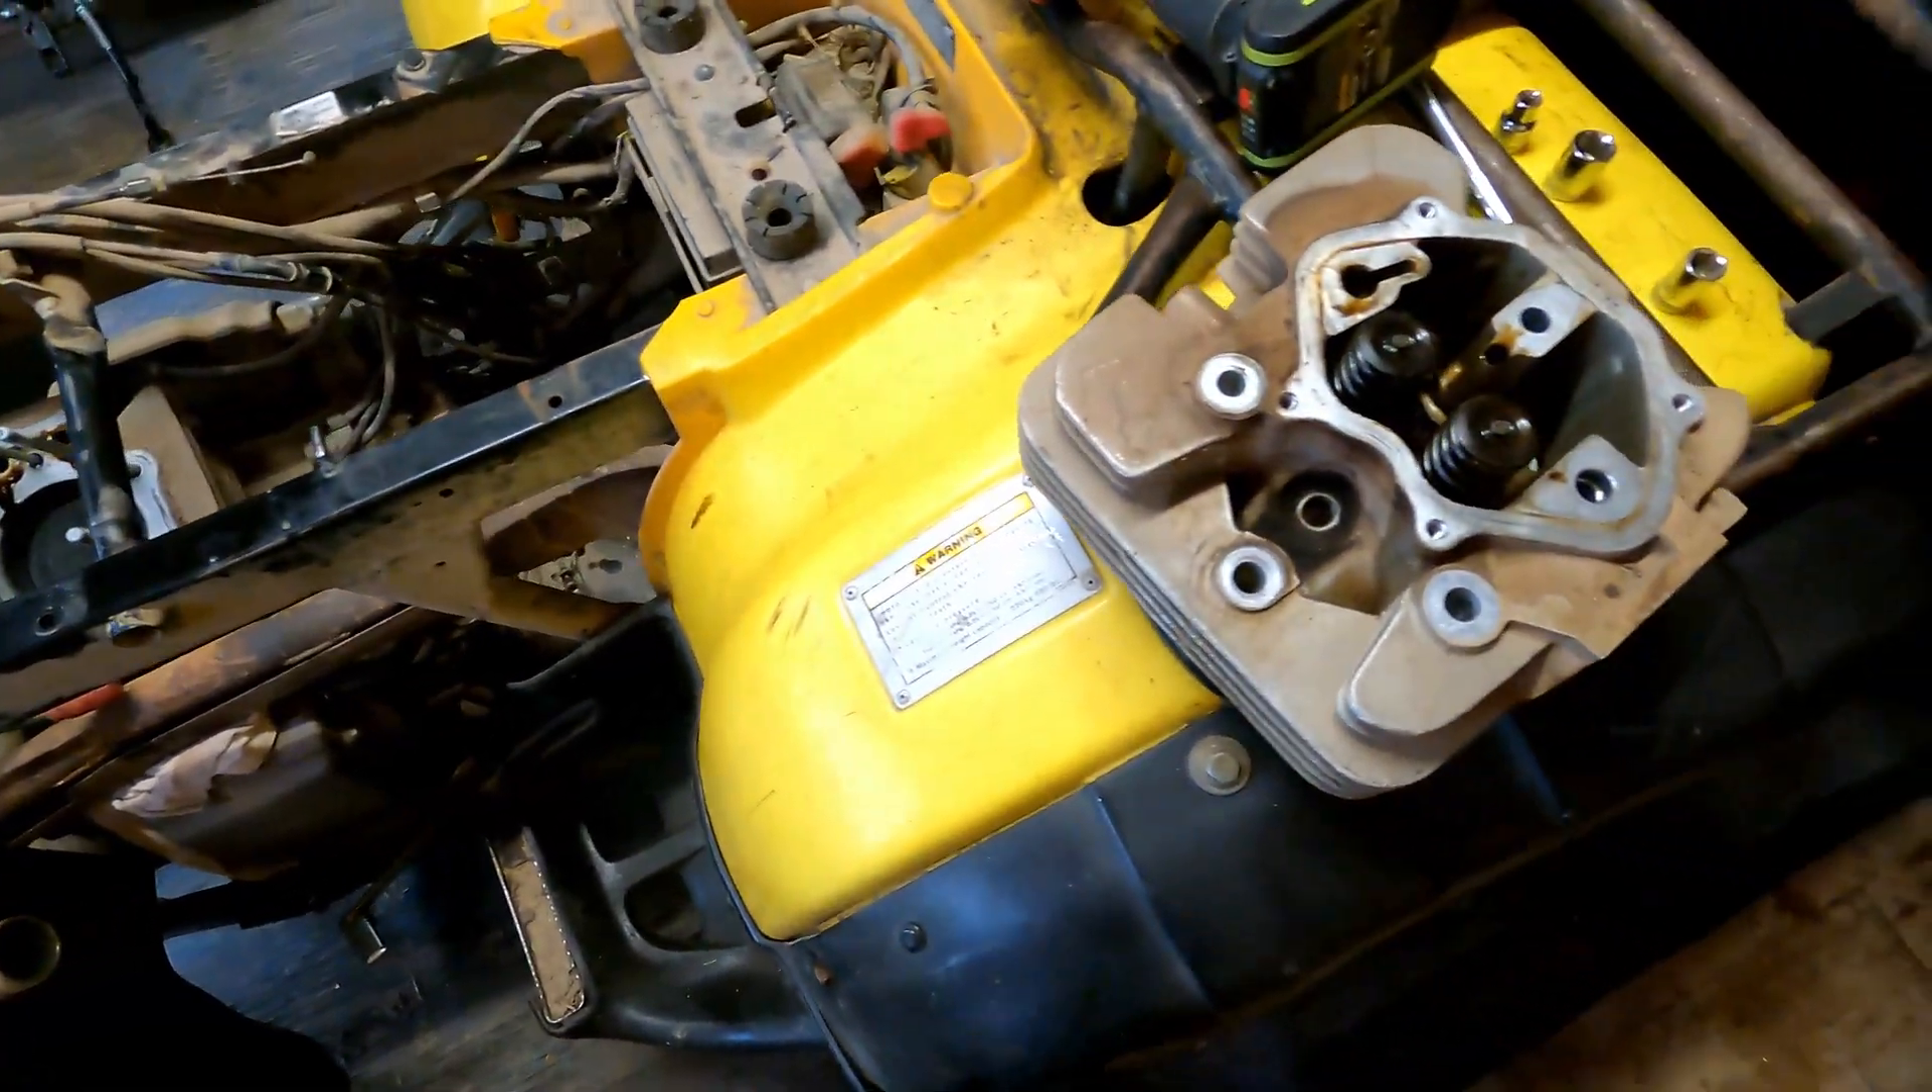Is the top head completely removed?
Yes.